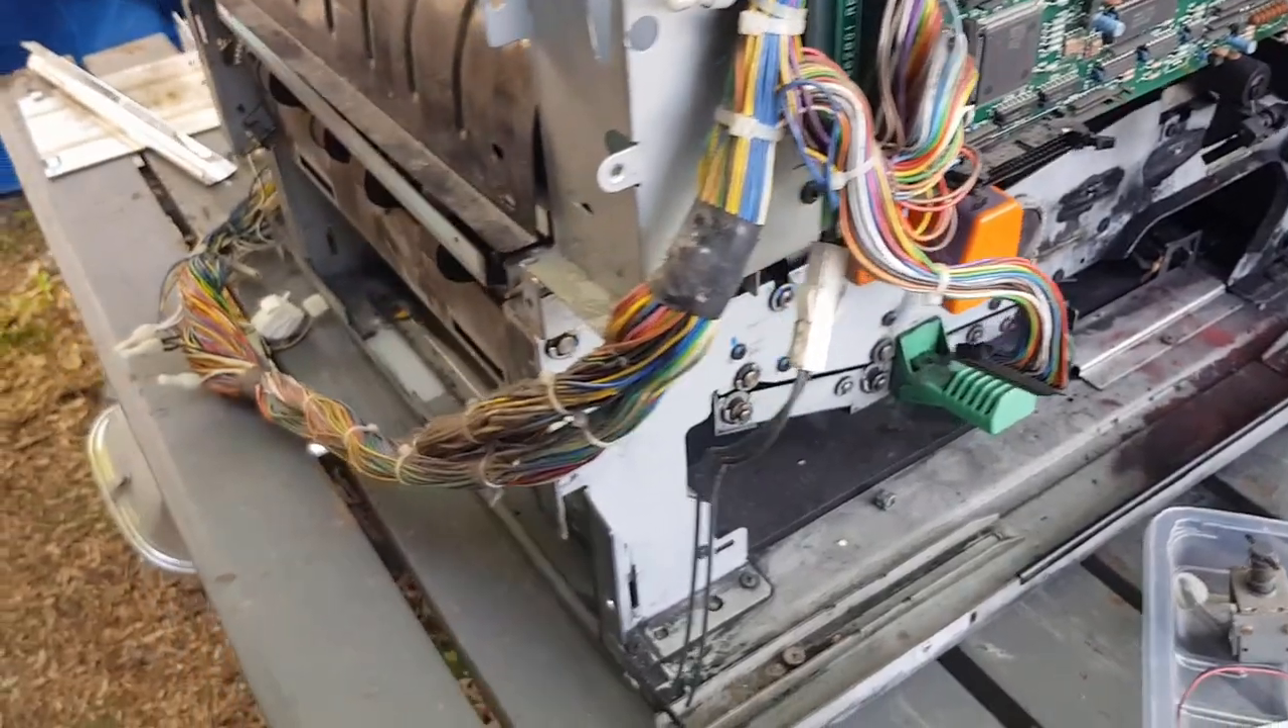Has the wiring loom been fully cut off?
No.